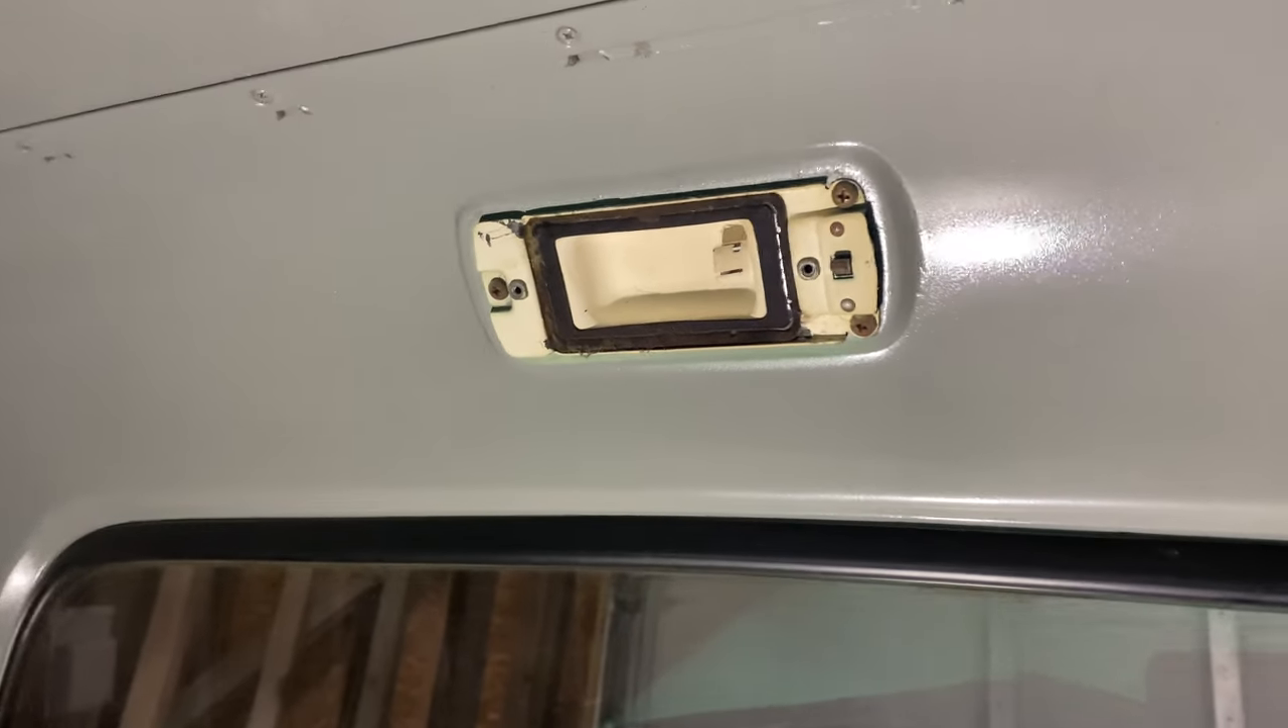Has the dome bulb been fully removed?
Yes.